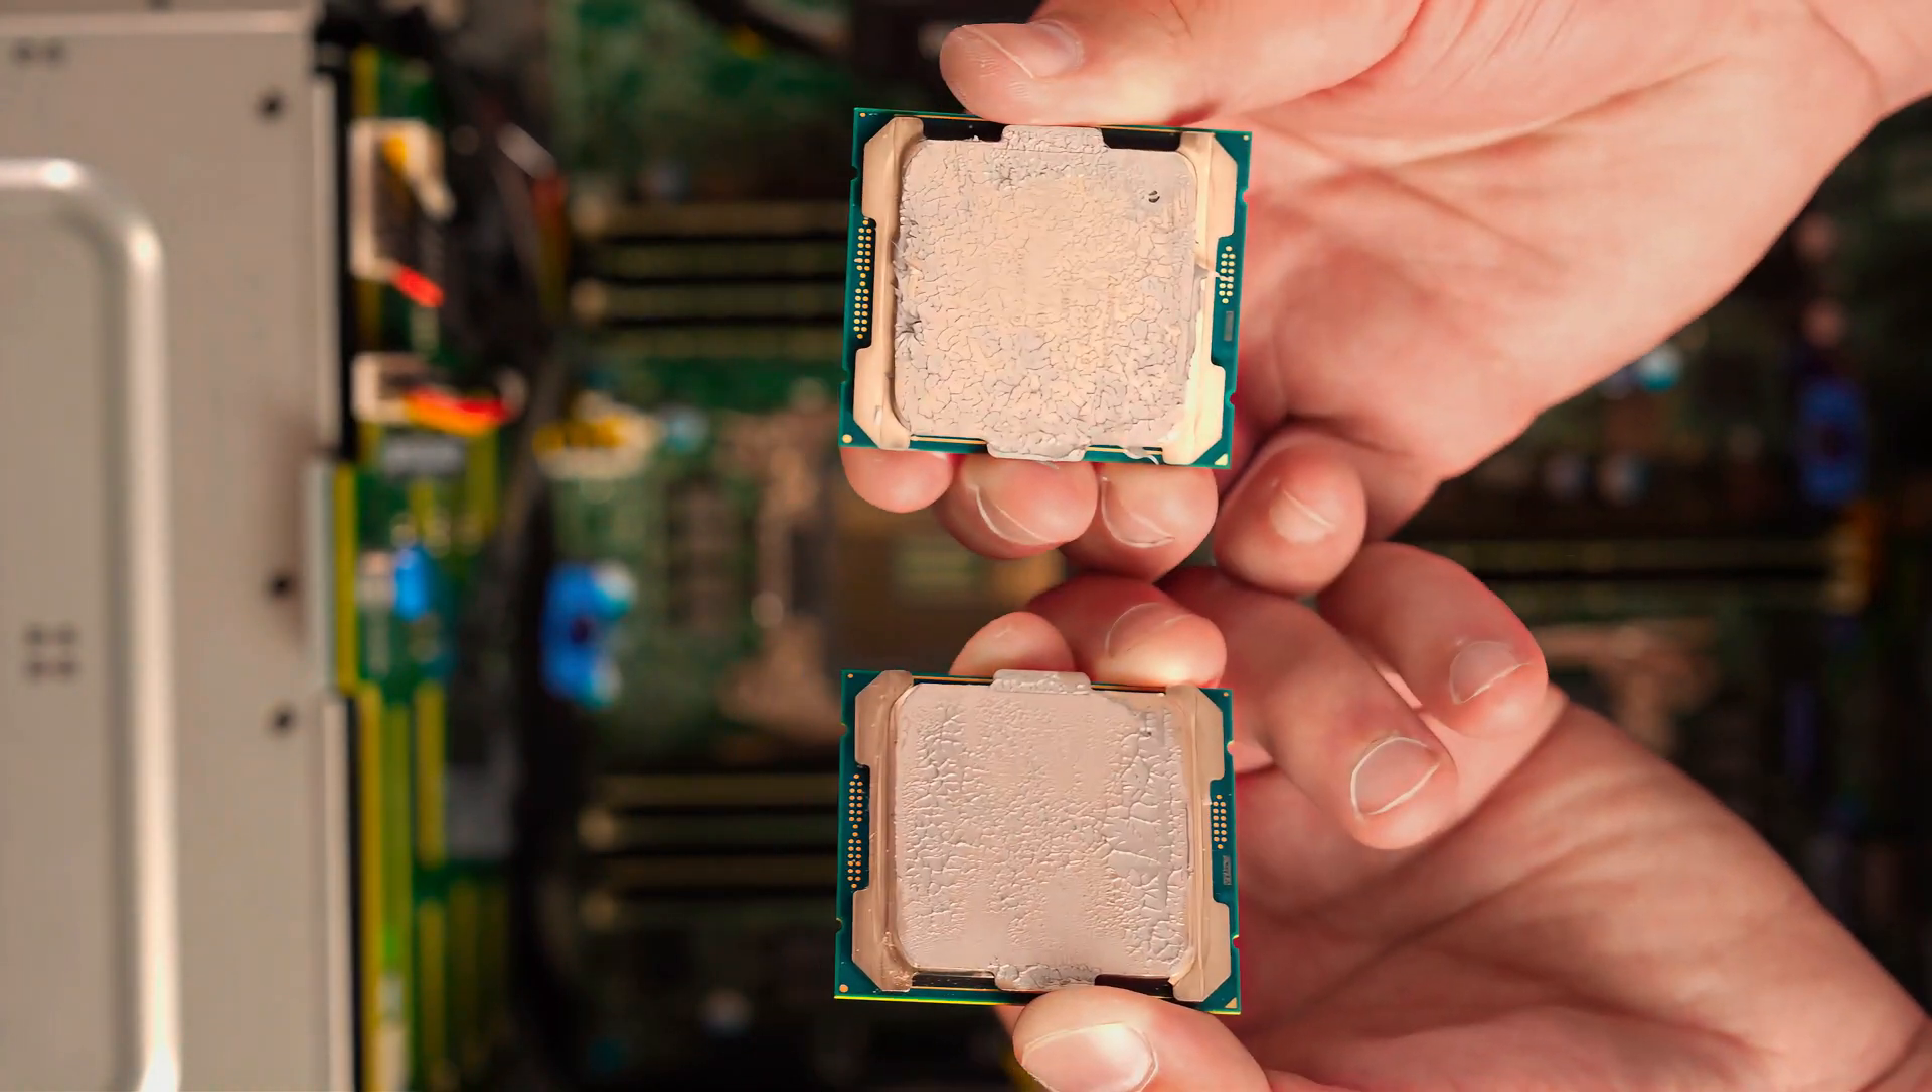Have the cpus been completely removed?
Yes.